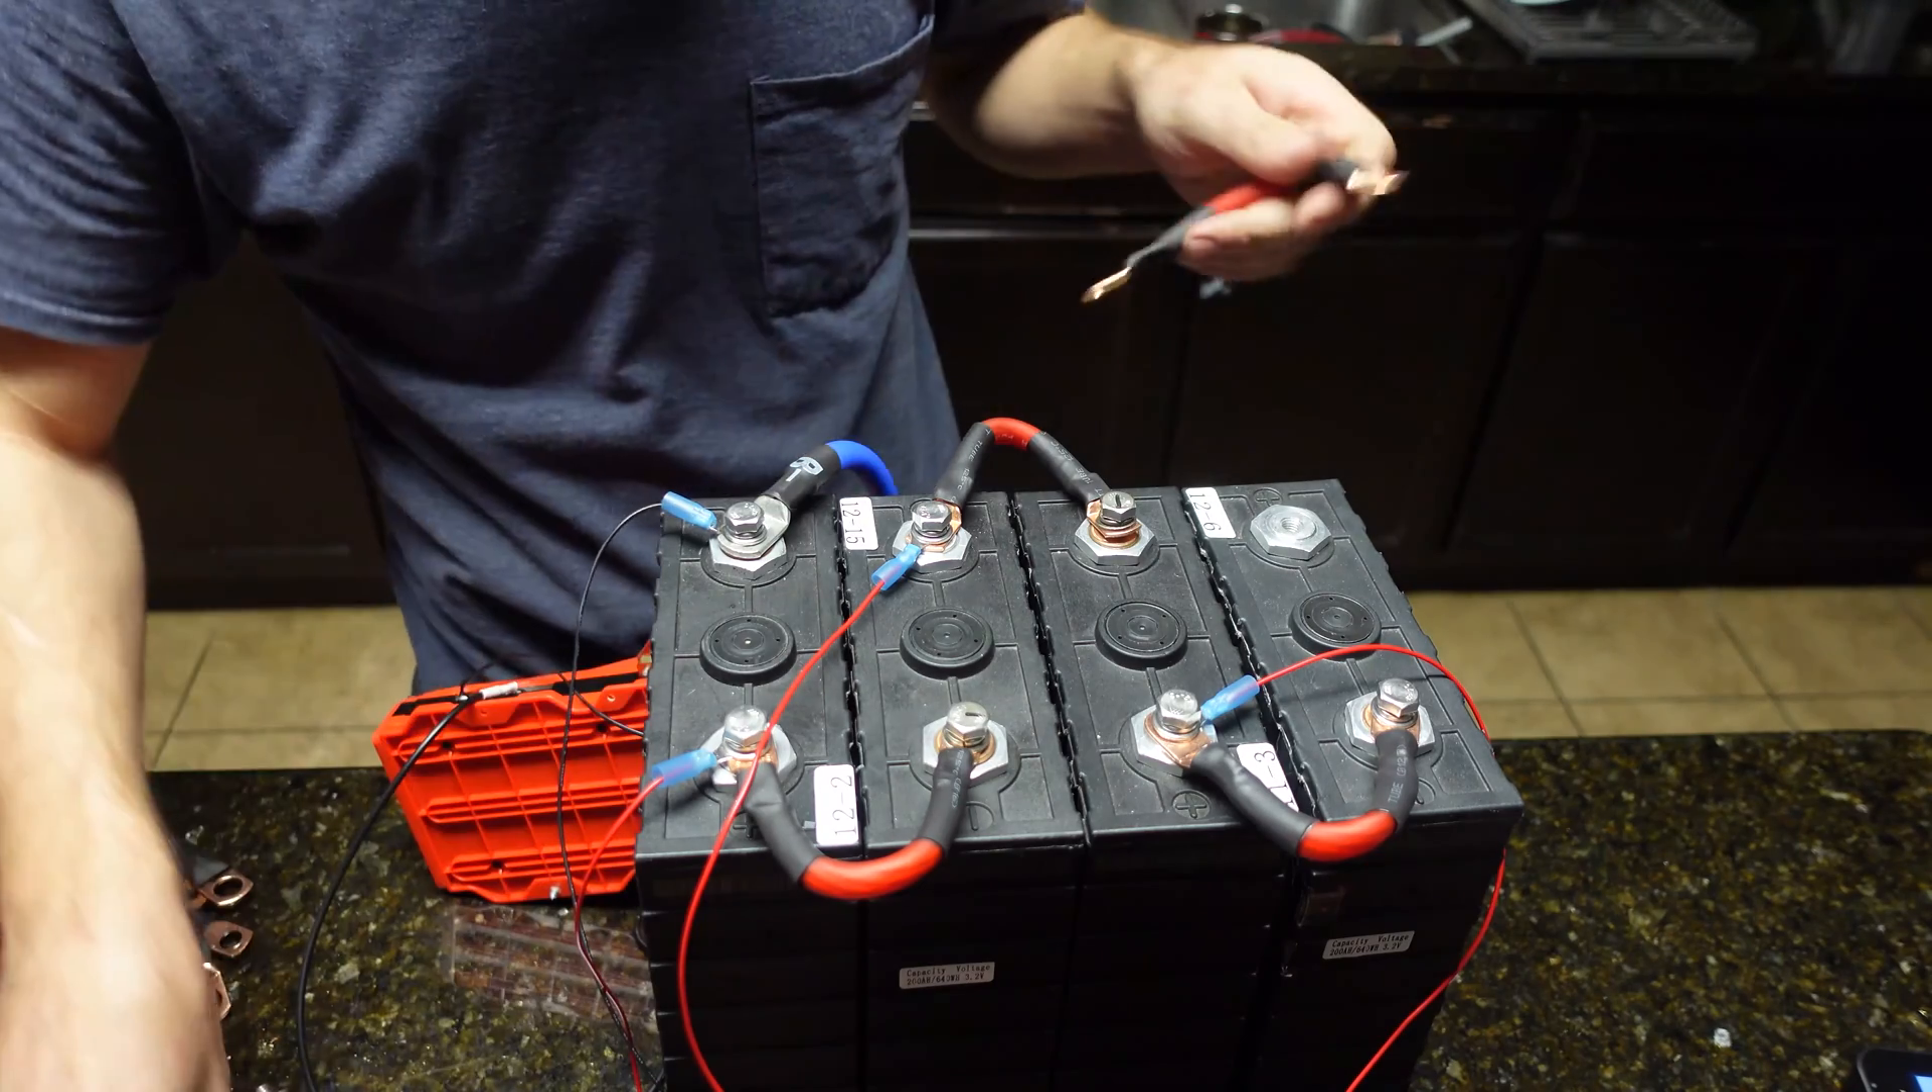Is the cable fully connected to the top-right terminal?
No.